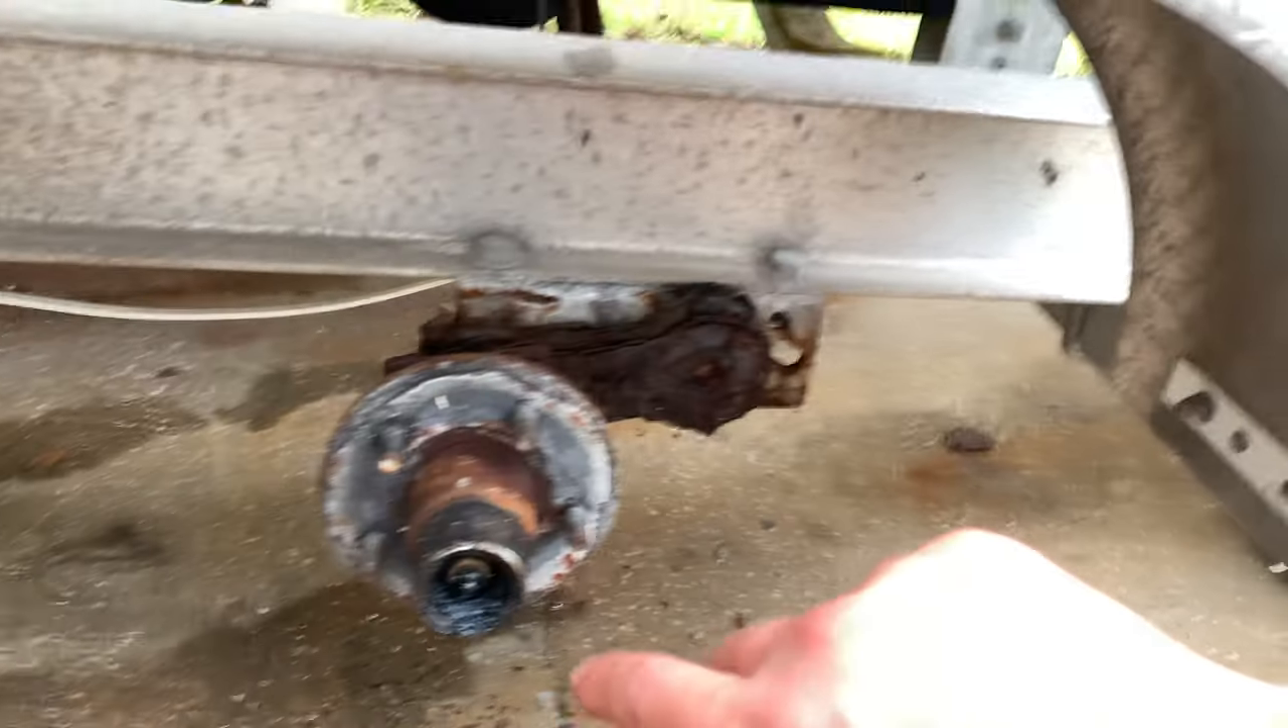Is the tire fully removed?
Yes.